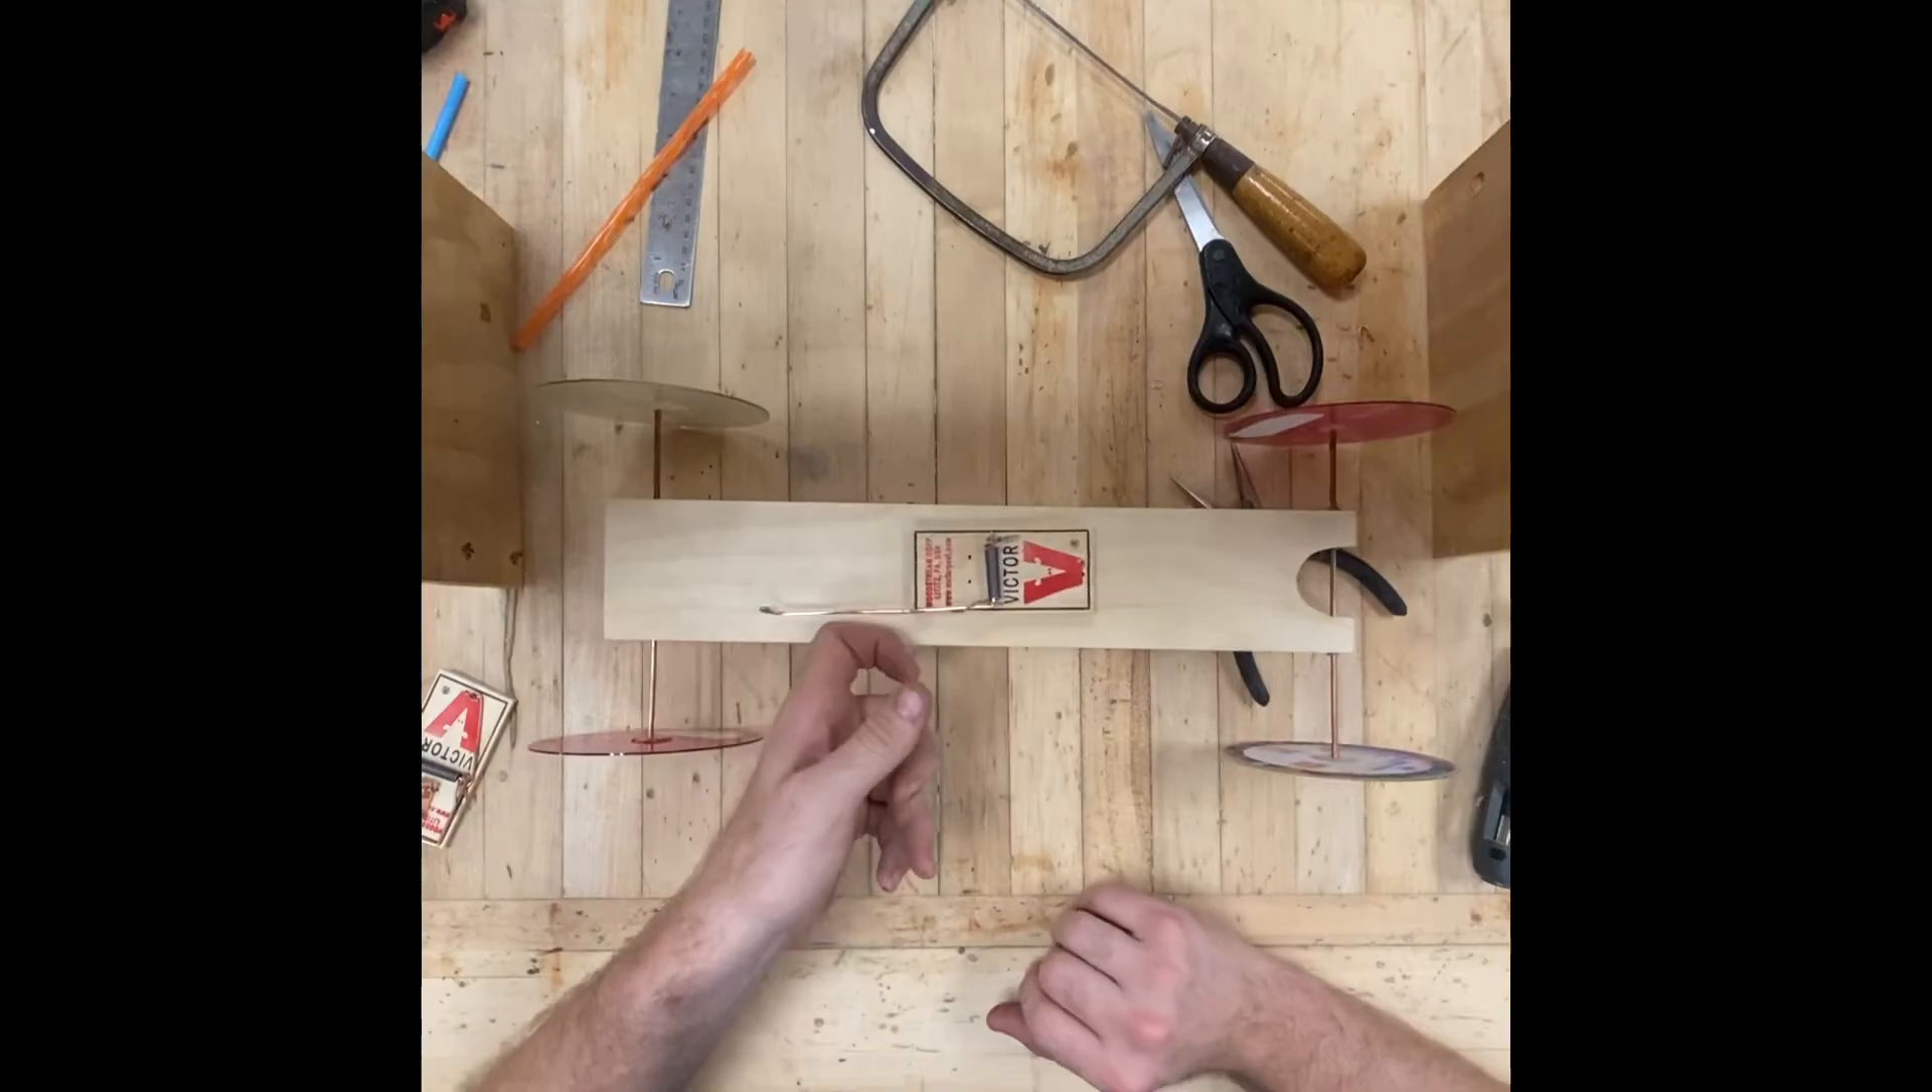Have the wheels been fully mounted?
Yes.